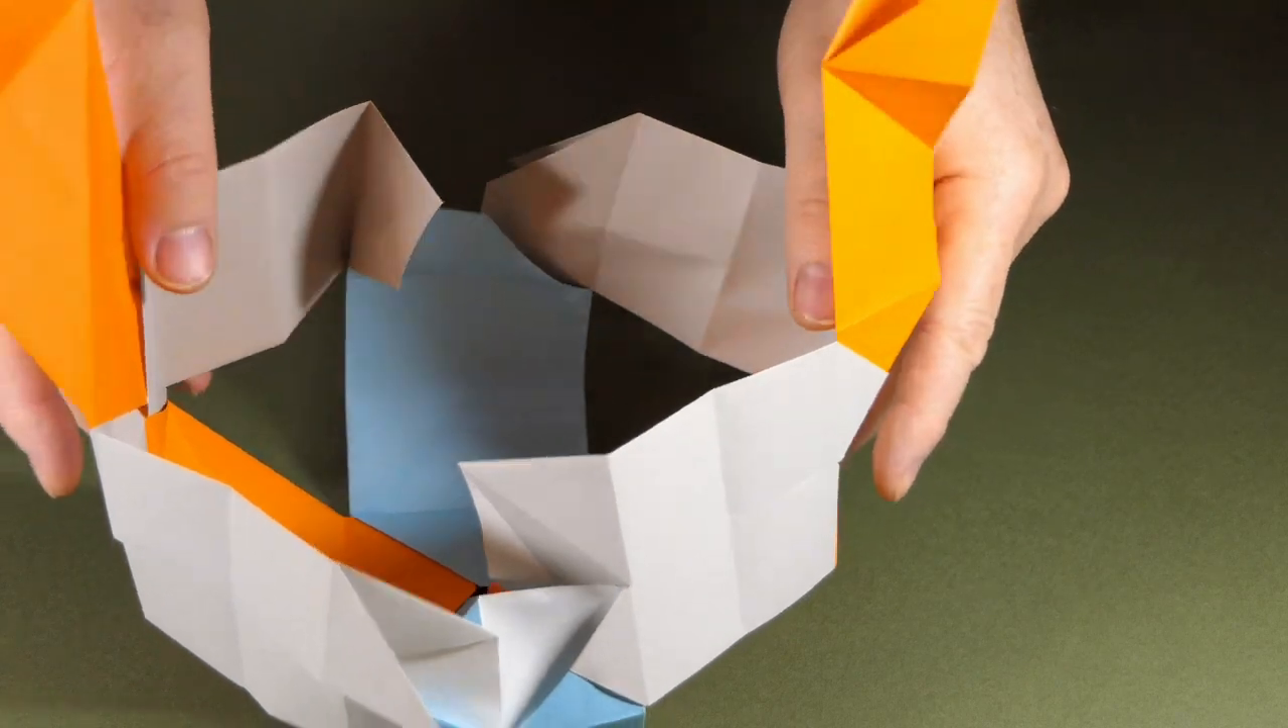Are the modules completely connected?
No.